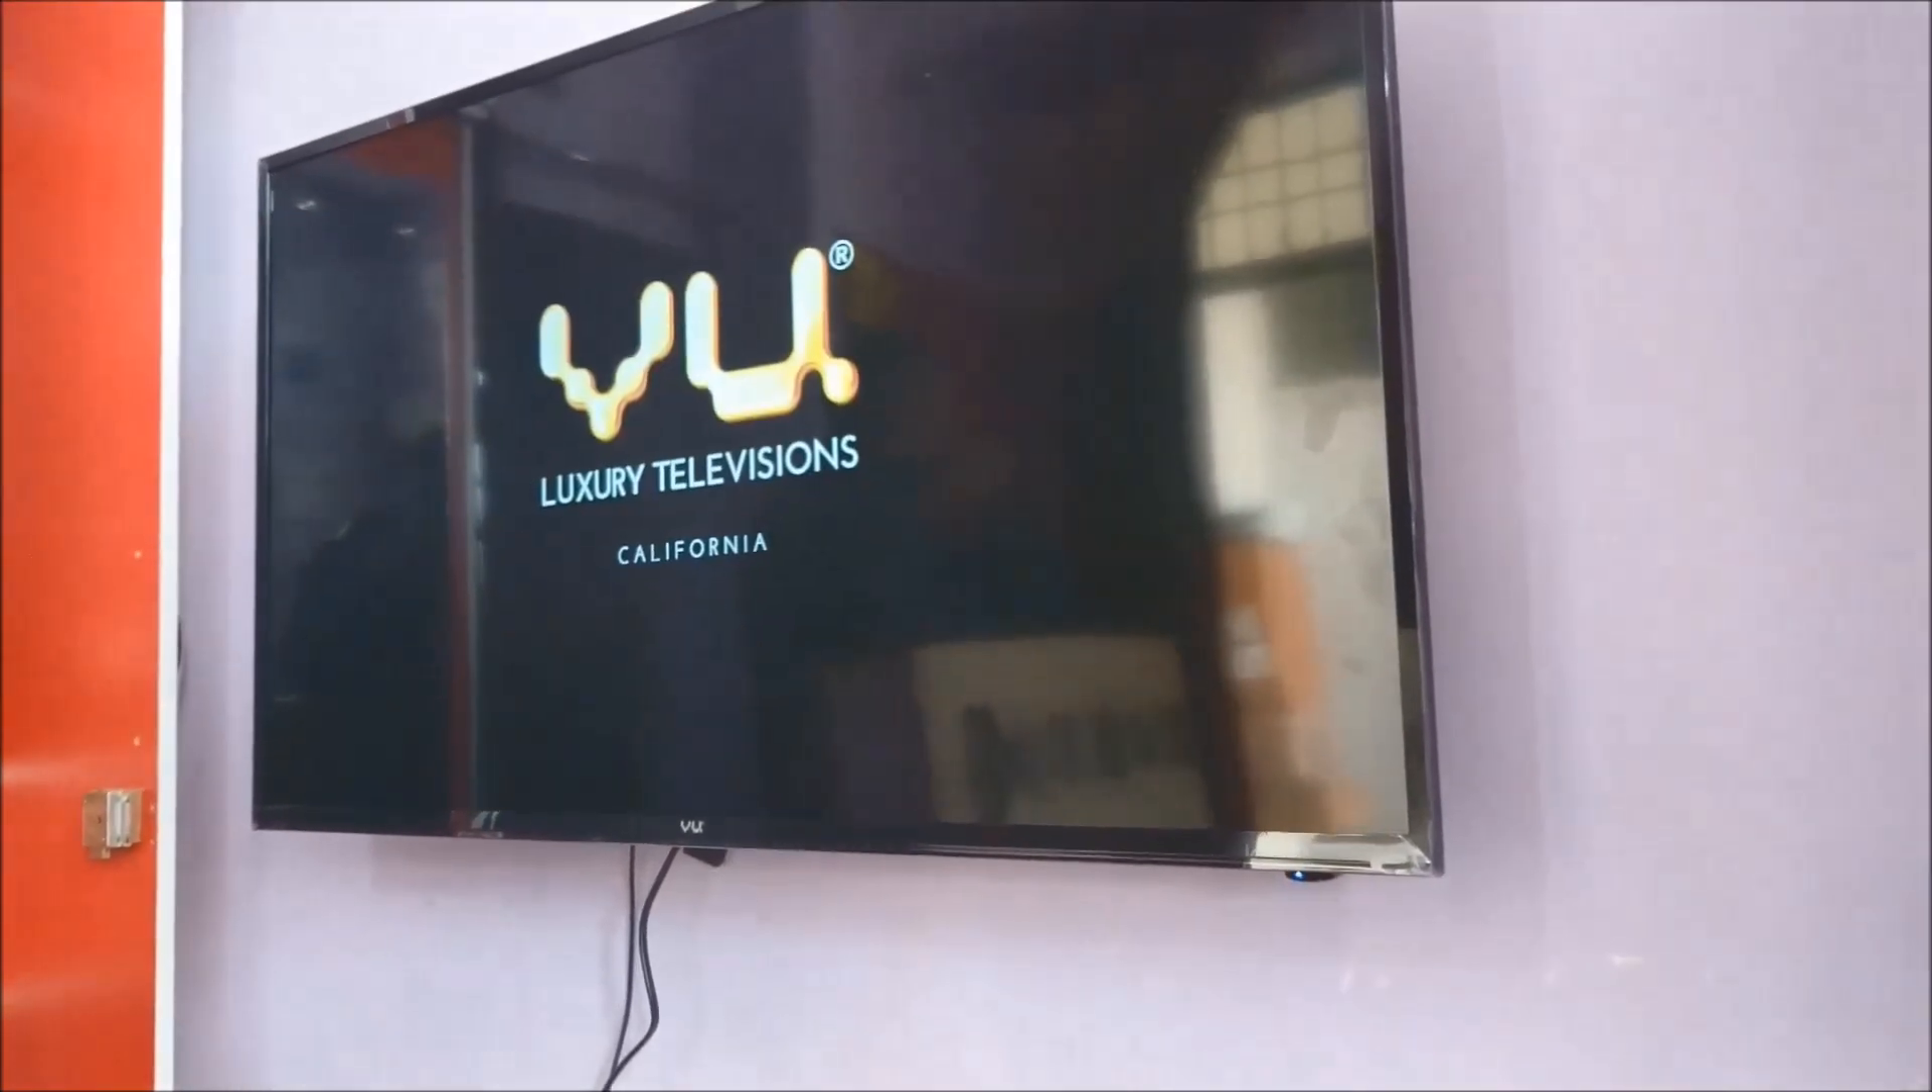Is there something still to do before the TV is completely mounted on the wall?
No.